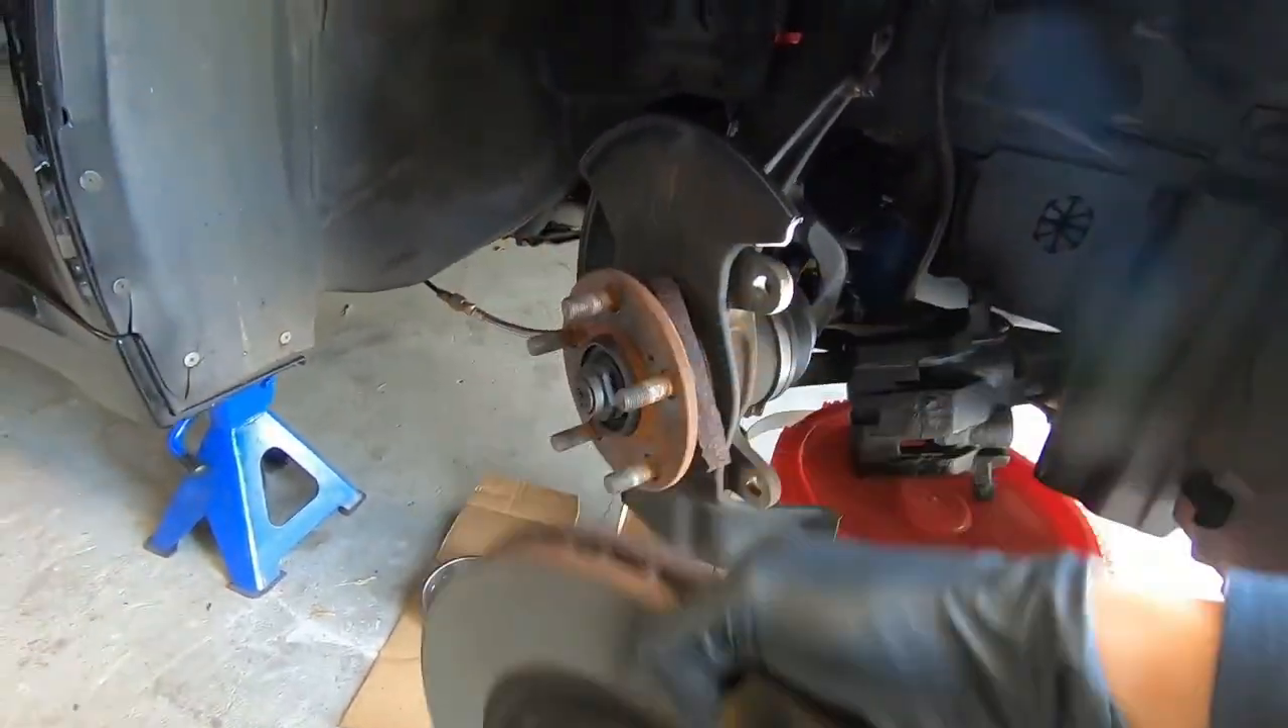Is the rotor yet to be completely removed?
No.